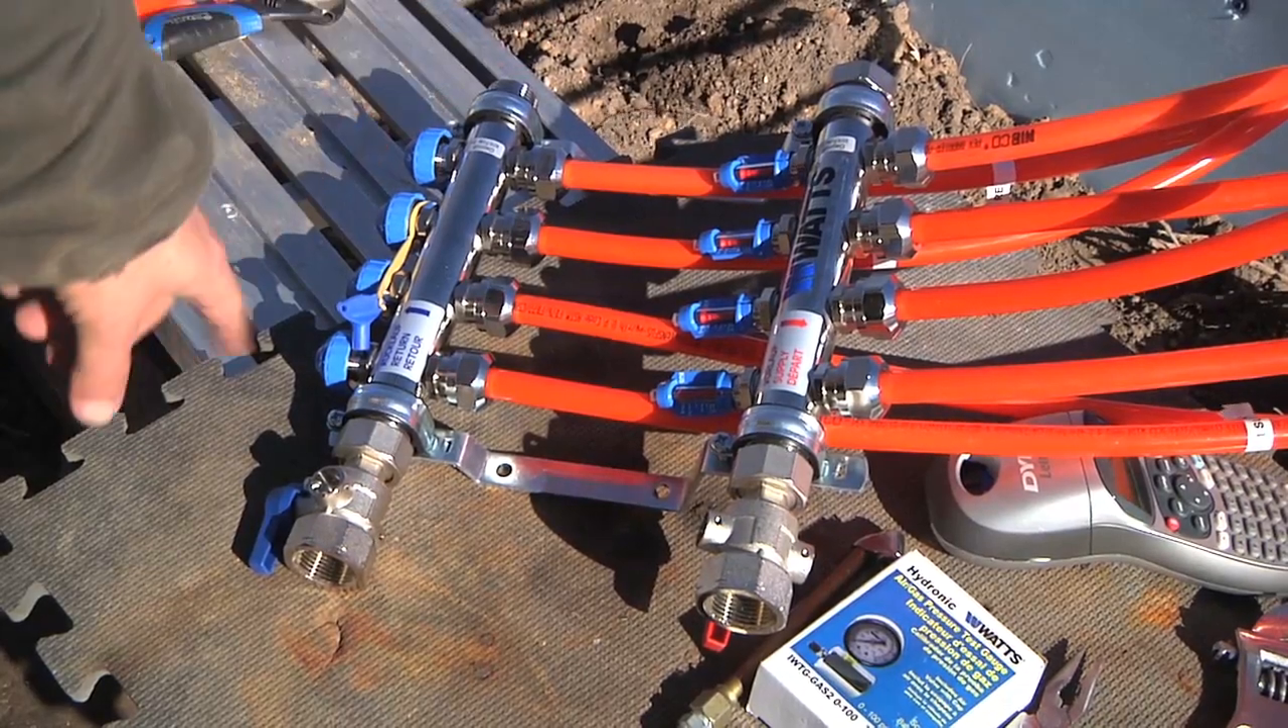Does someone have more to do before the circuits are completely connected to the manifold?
No.